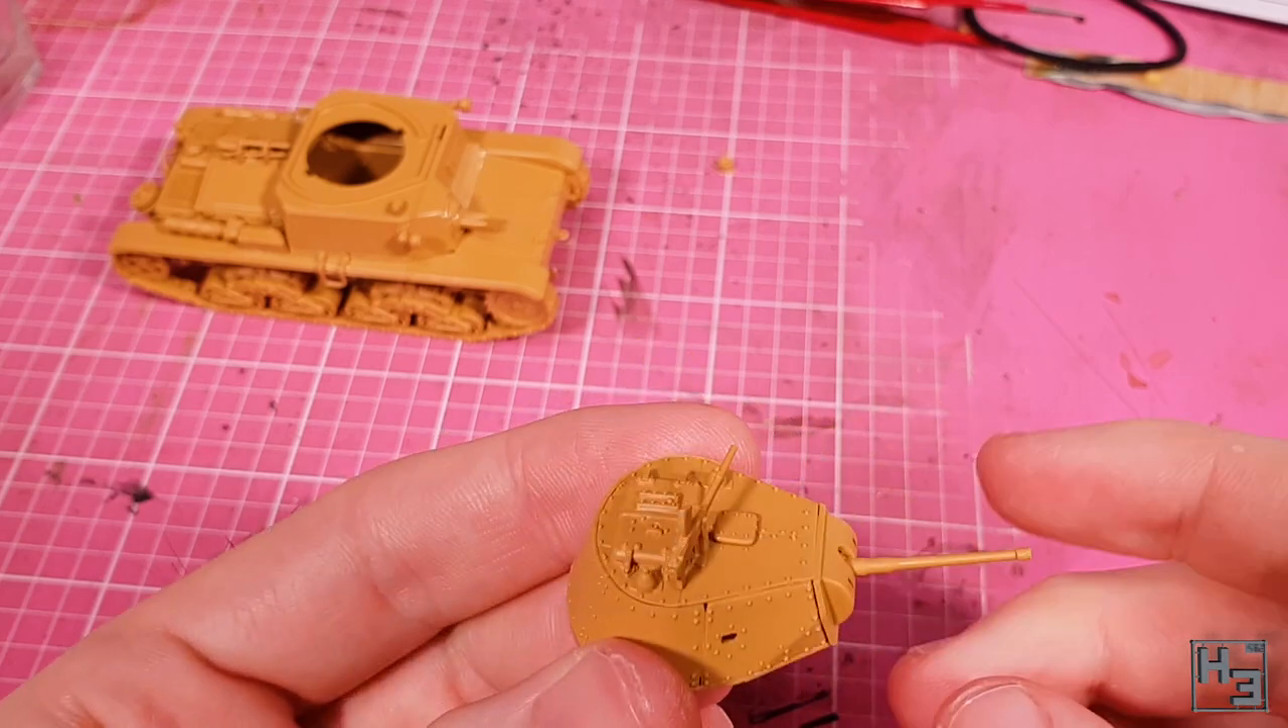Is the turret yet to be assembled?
No.